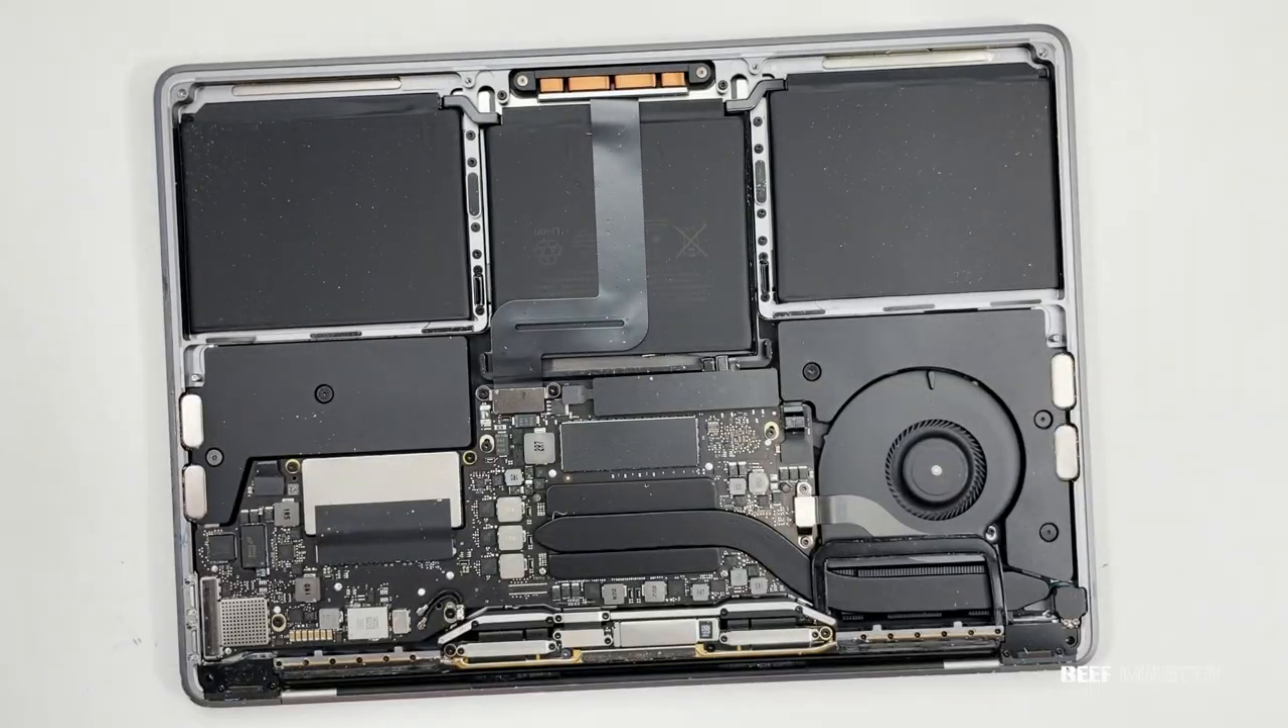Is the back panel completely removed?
Yes.